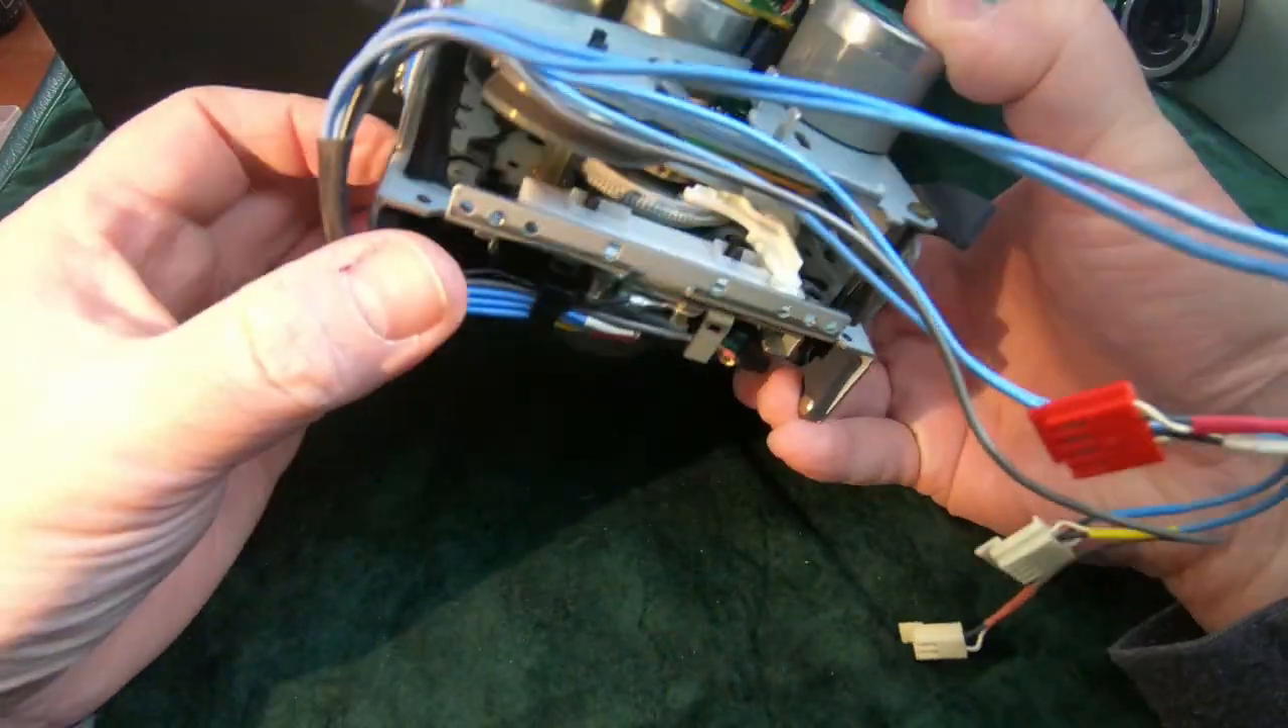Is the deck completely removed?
Yes.